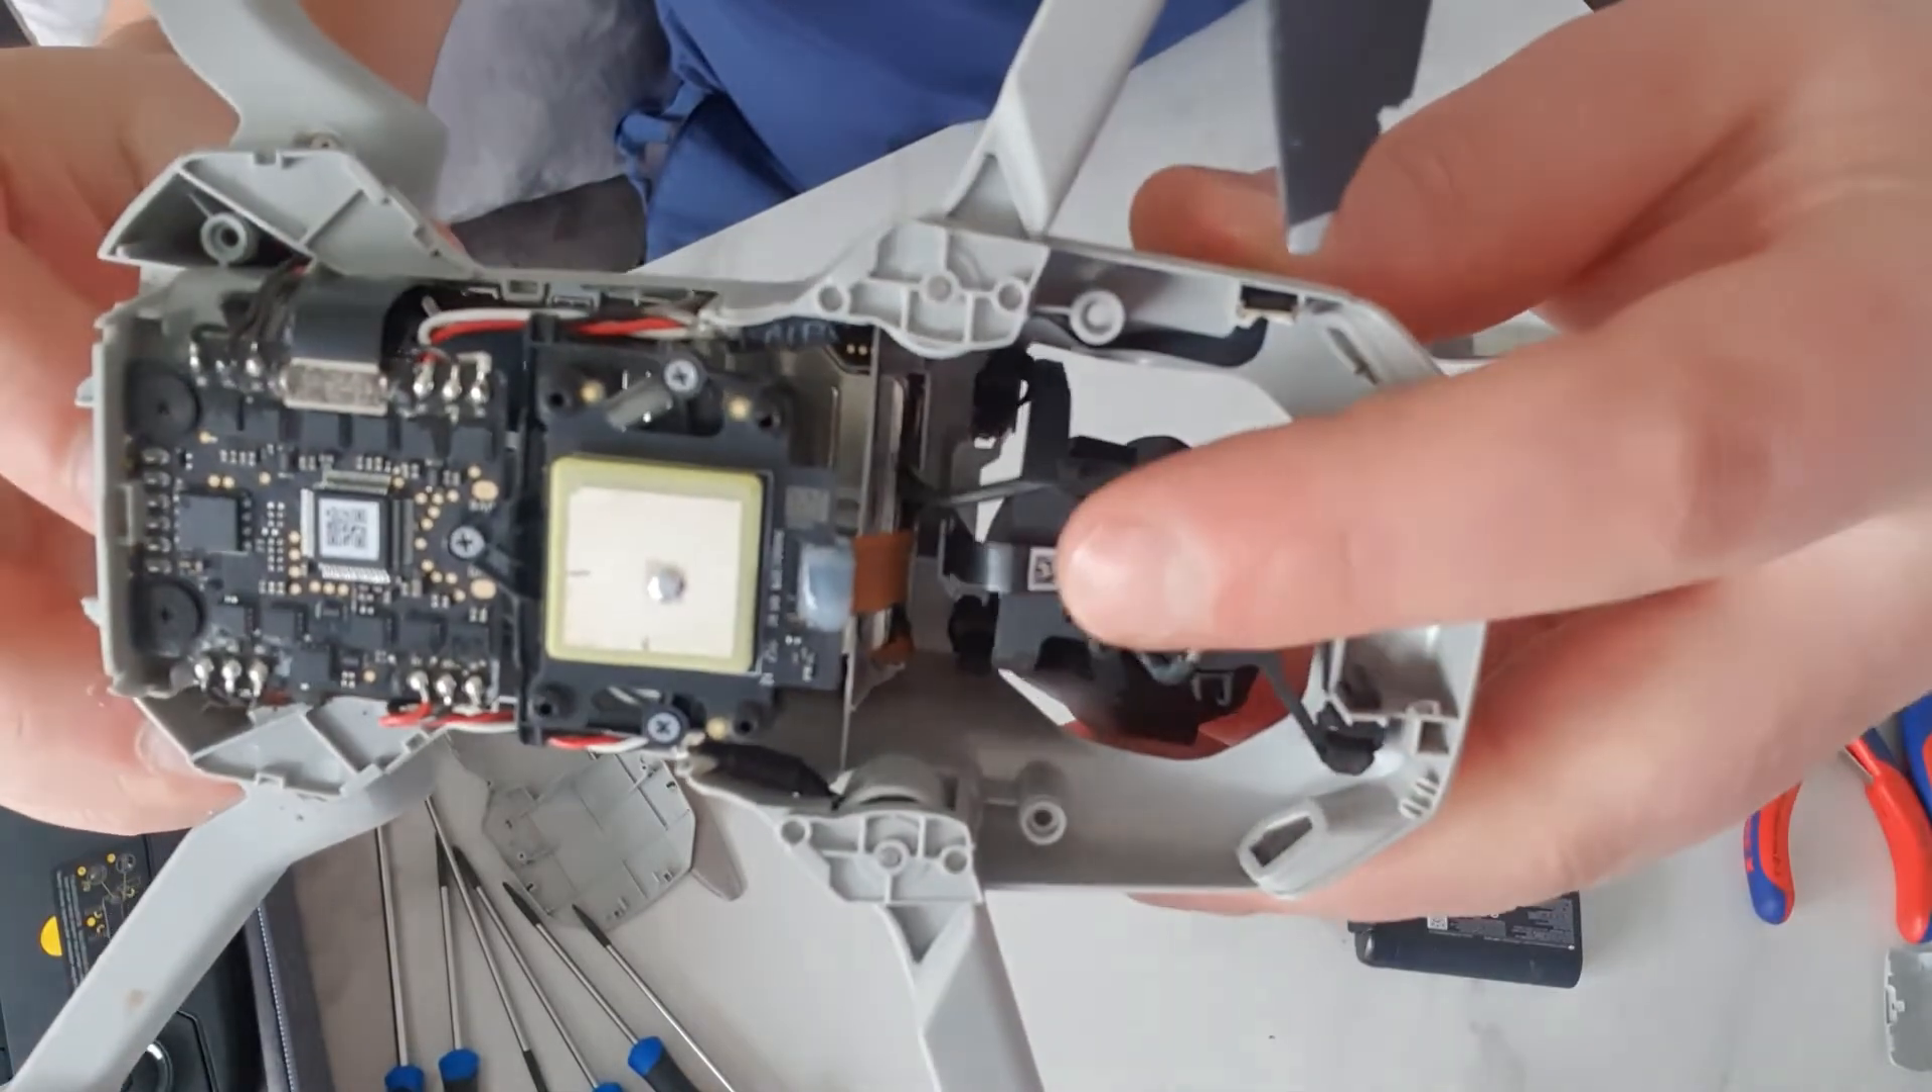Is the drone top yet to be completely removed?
No.